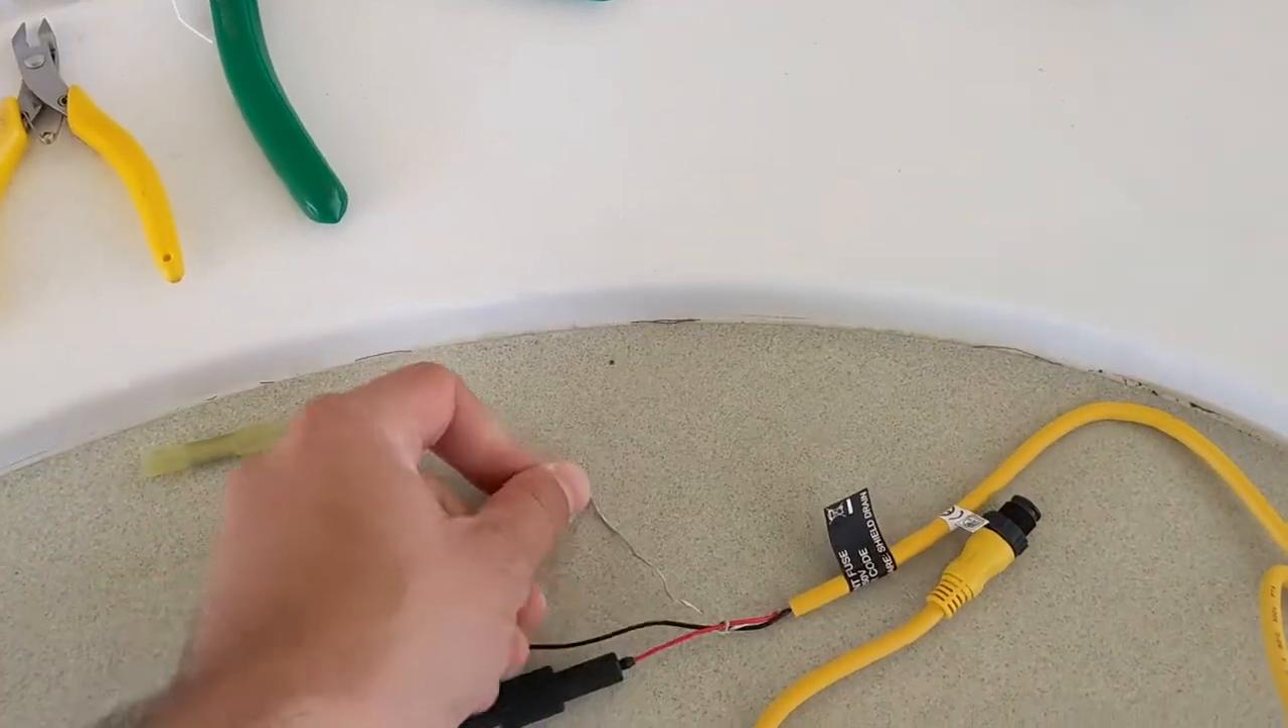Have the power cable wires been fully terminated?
No.